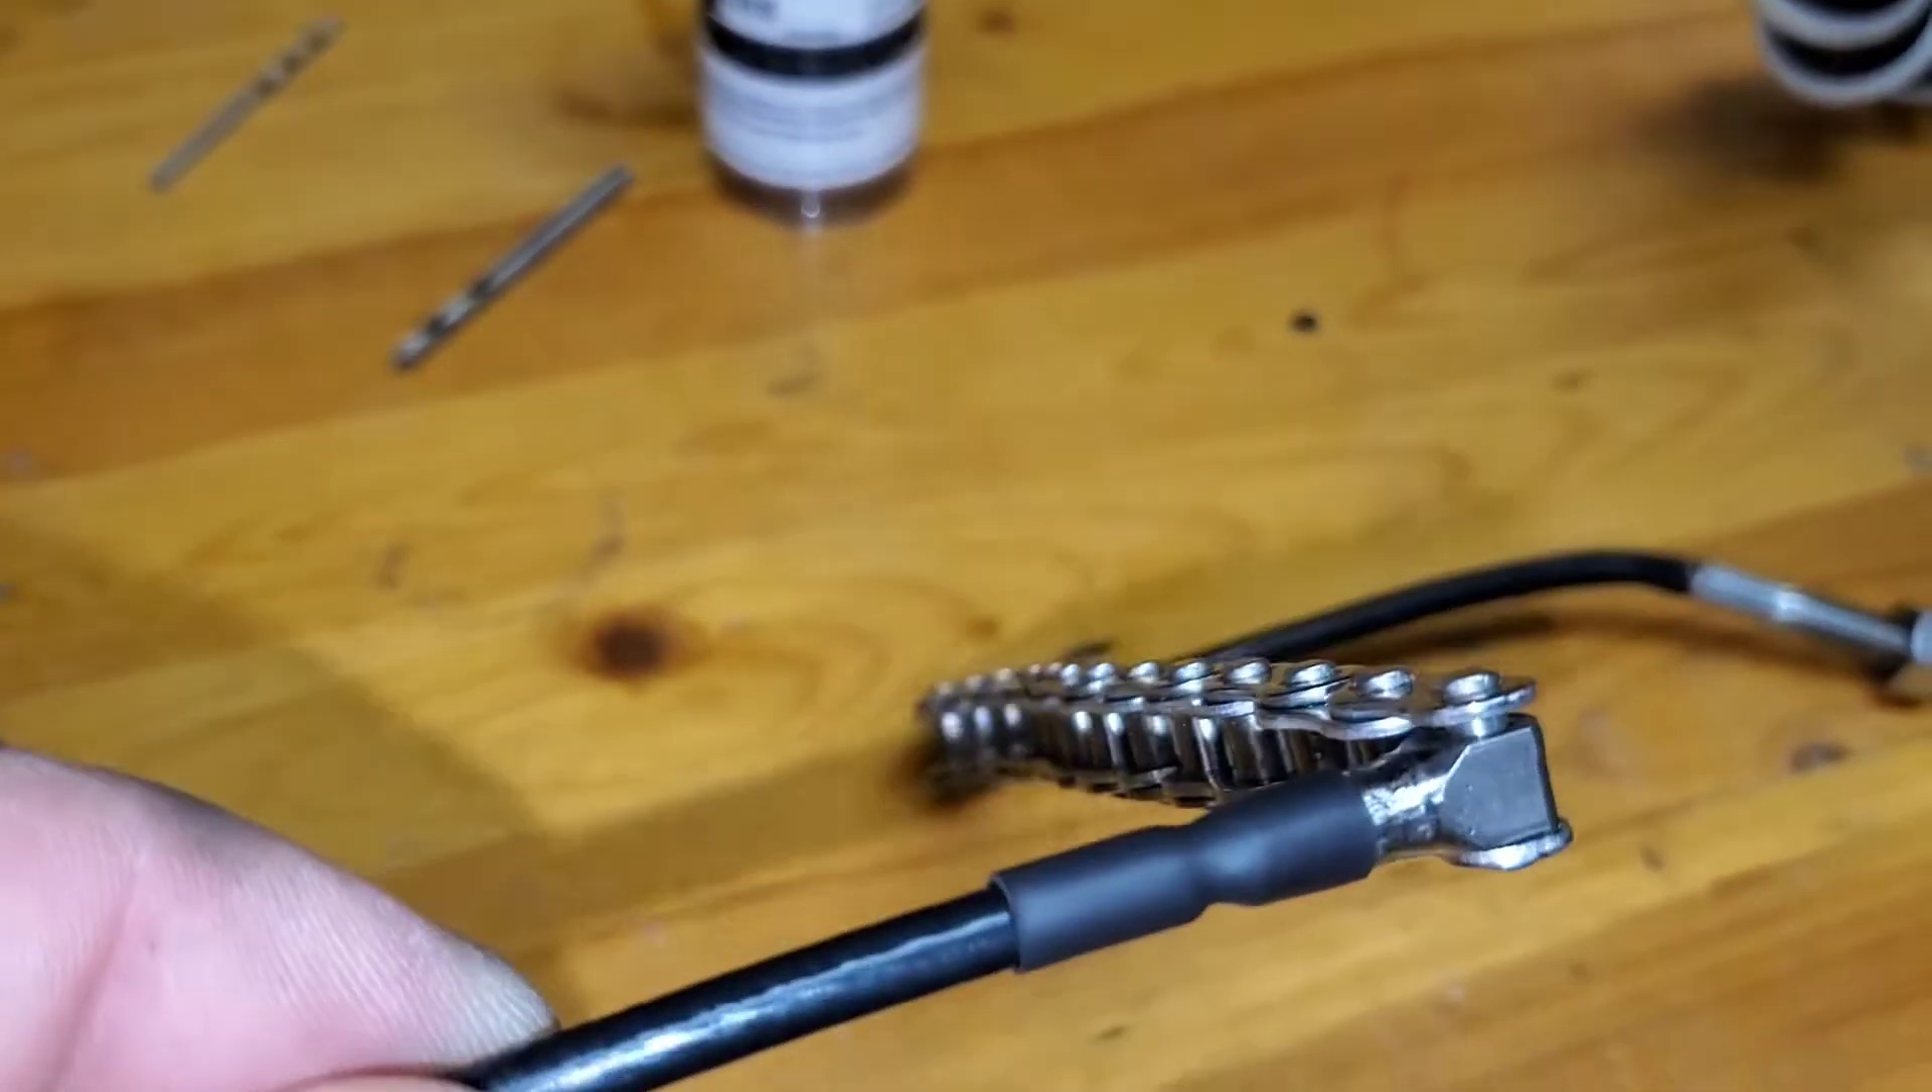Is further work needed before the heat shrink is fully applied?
No.